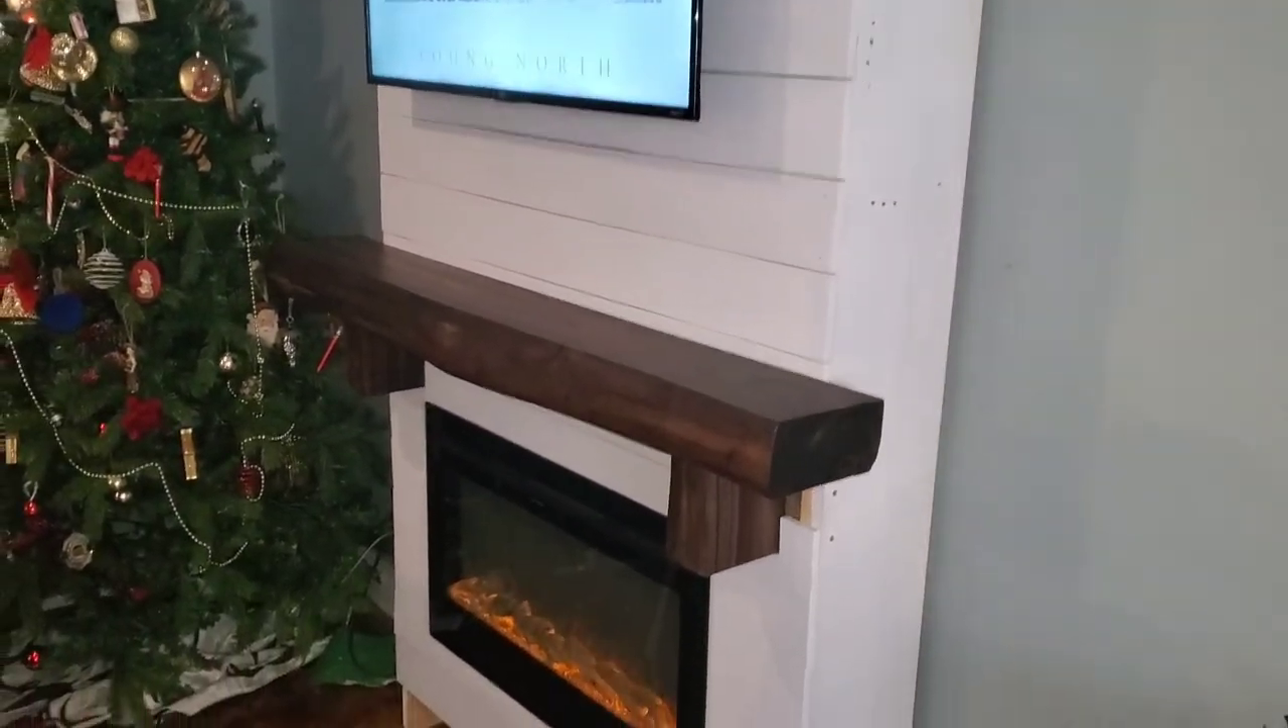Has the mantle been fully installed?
Yes.